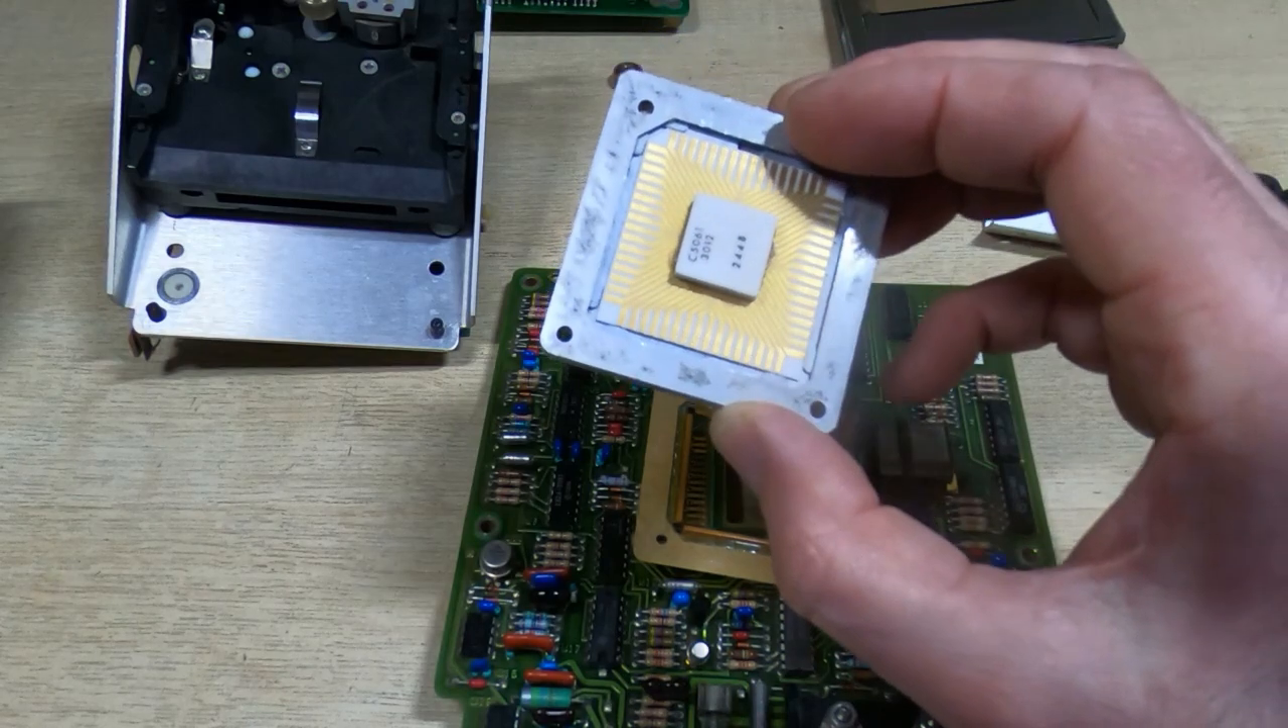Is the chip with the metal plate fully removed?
Yes.